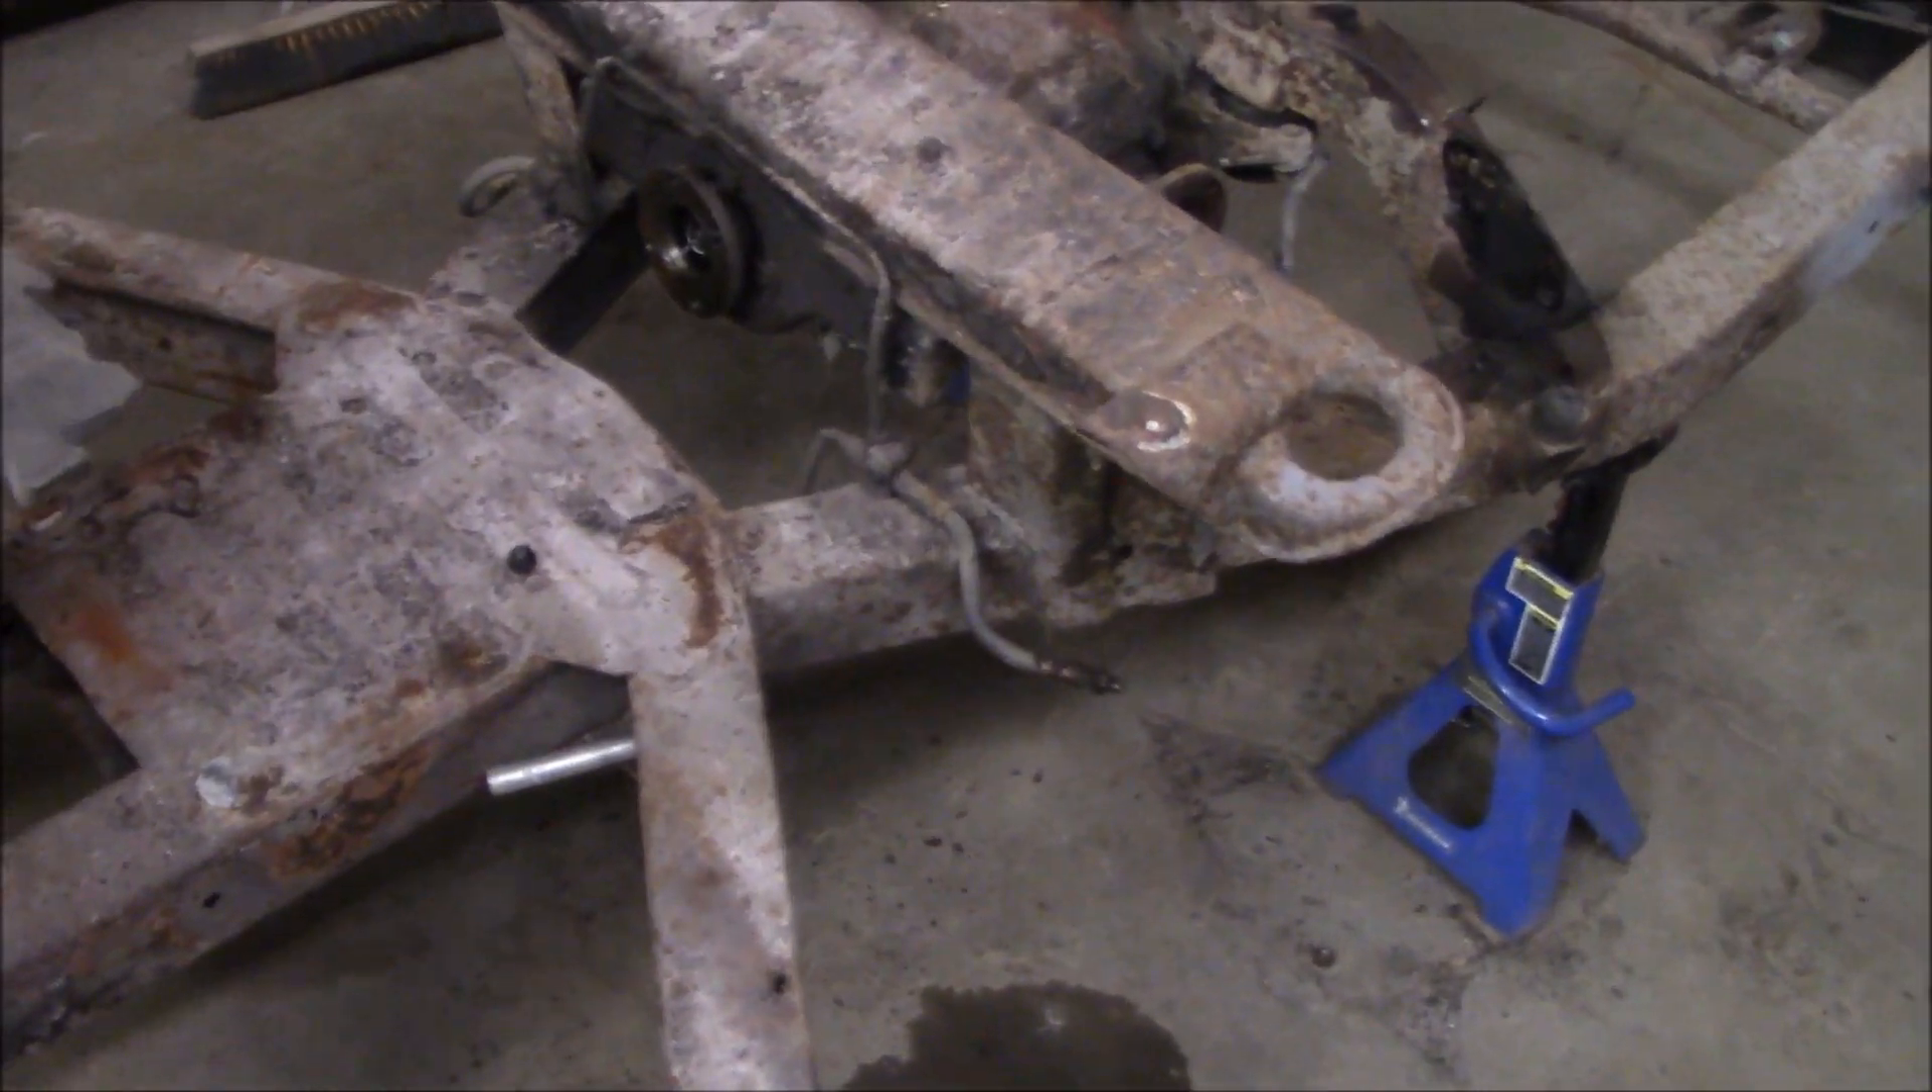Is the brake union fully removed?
No.